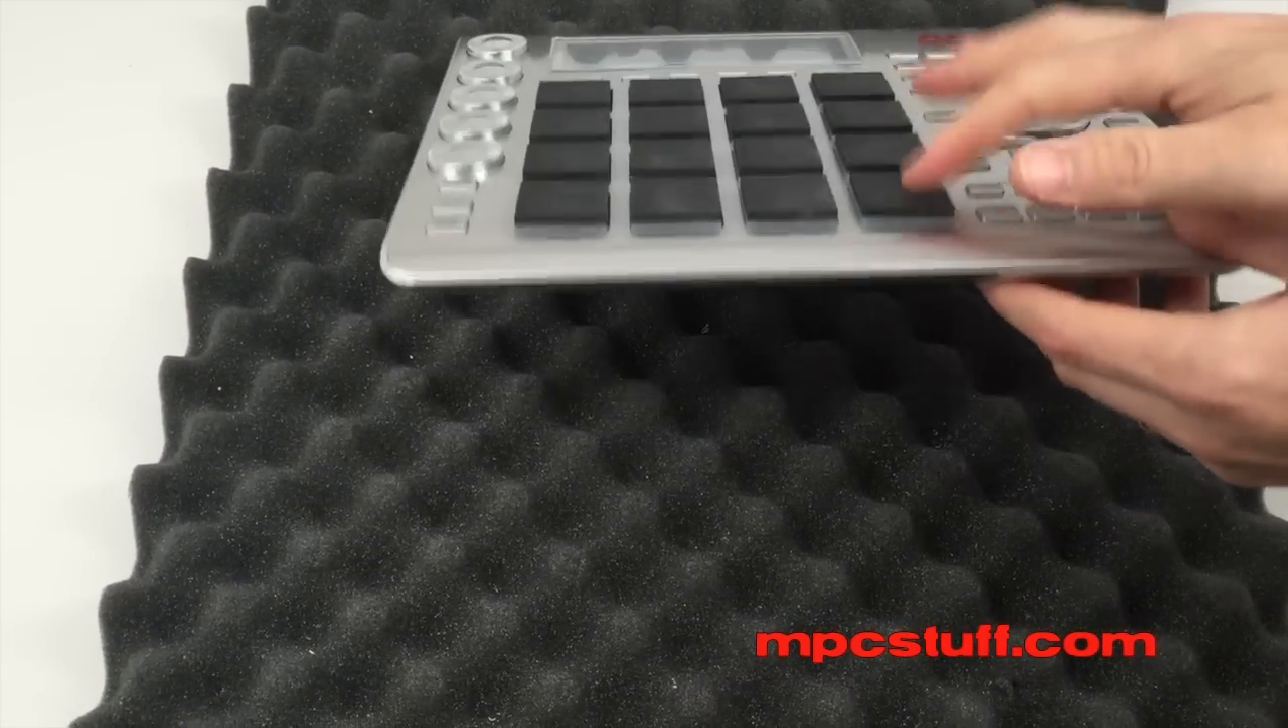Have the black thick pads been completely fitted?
Yes.